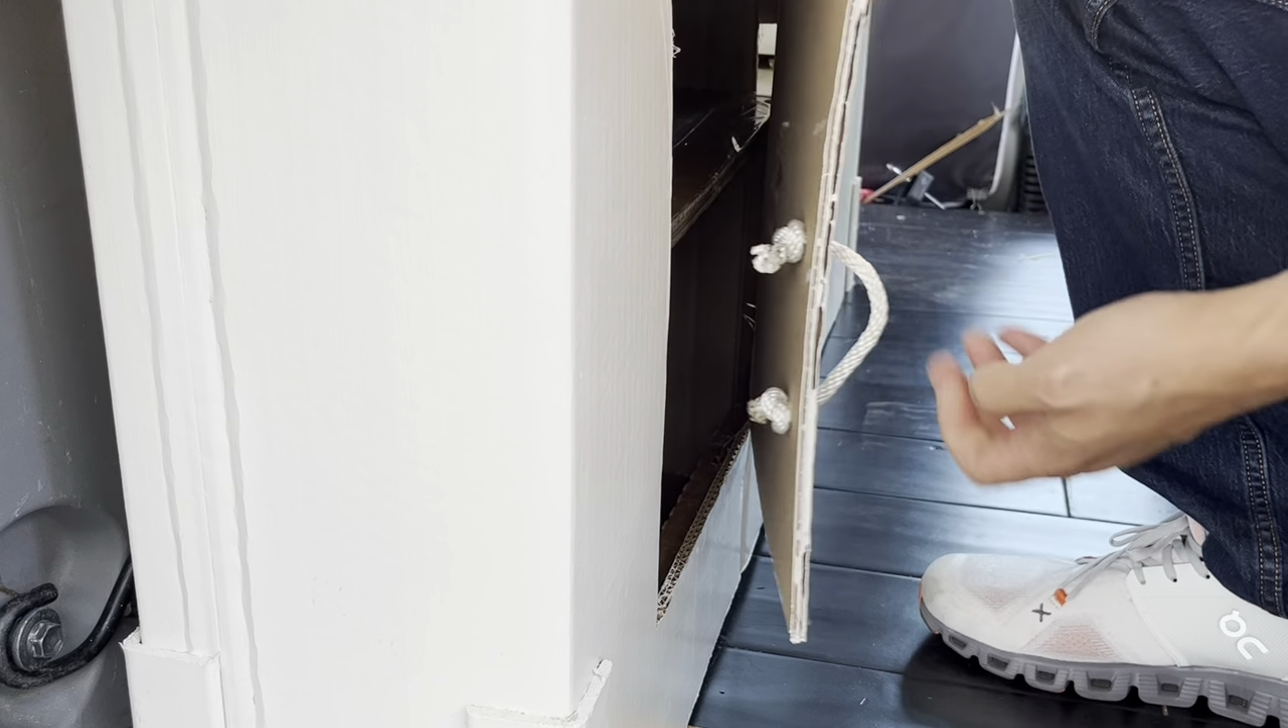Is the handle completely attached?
Yes.